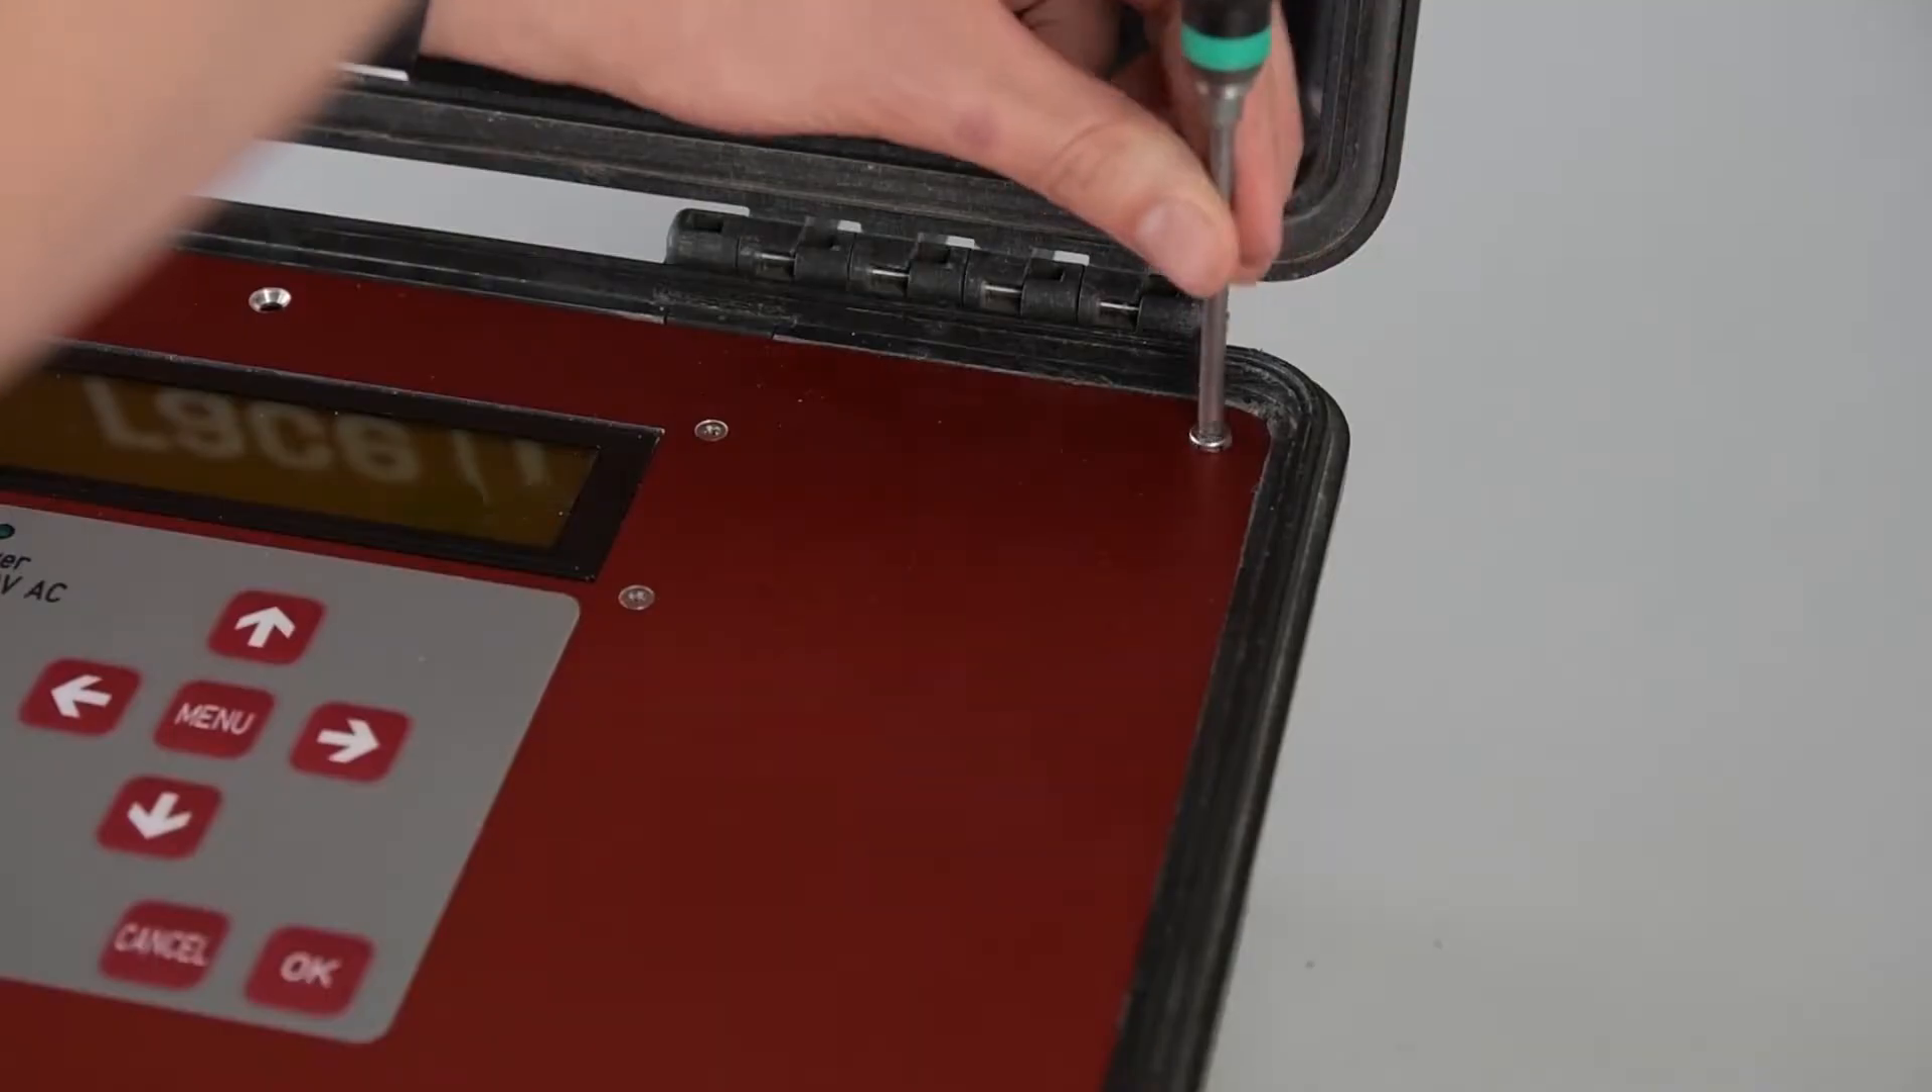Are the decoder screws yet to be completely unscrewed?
Yes.